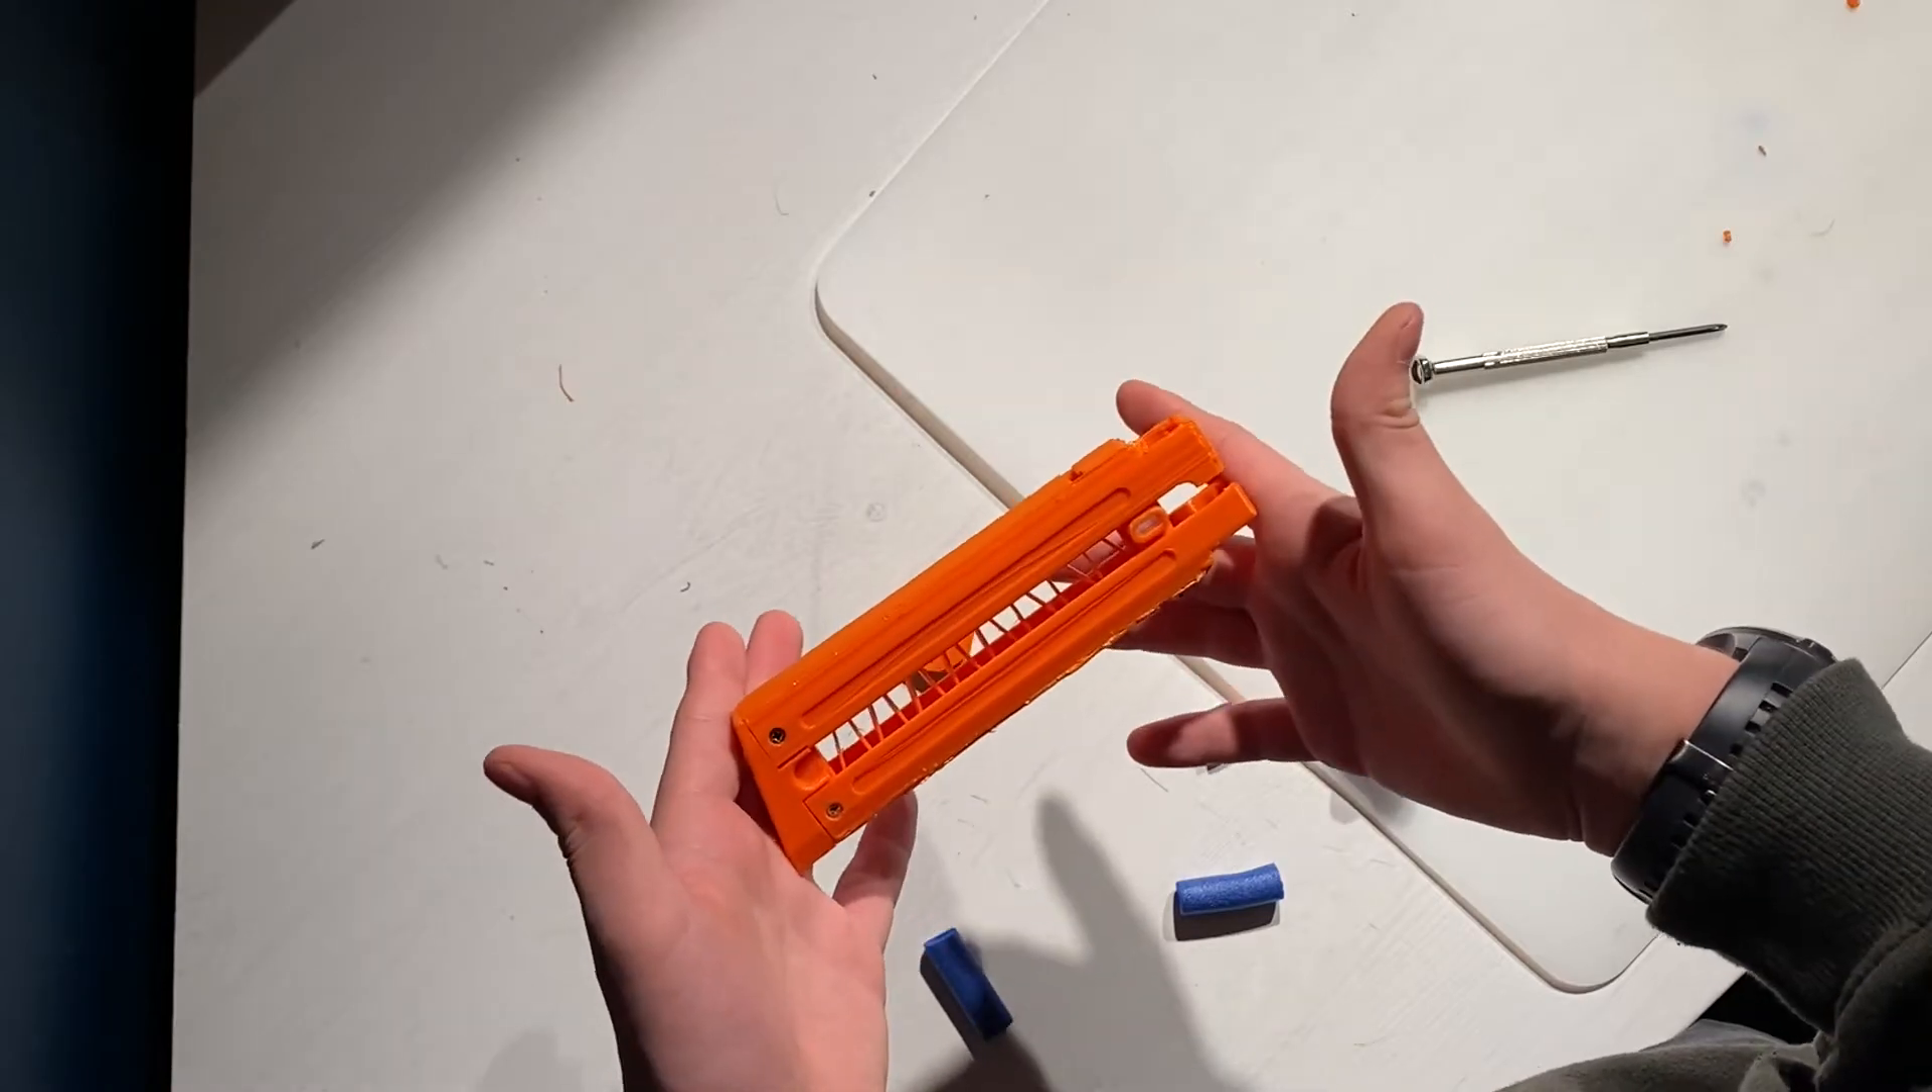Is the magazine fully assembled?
Yes.